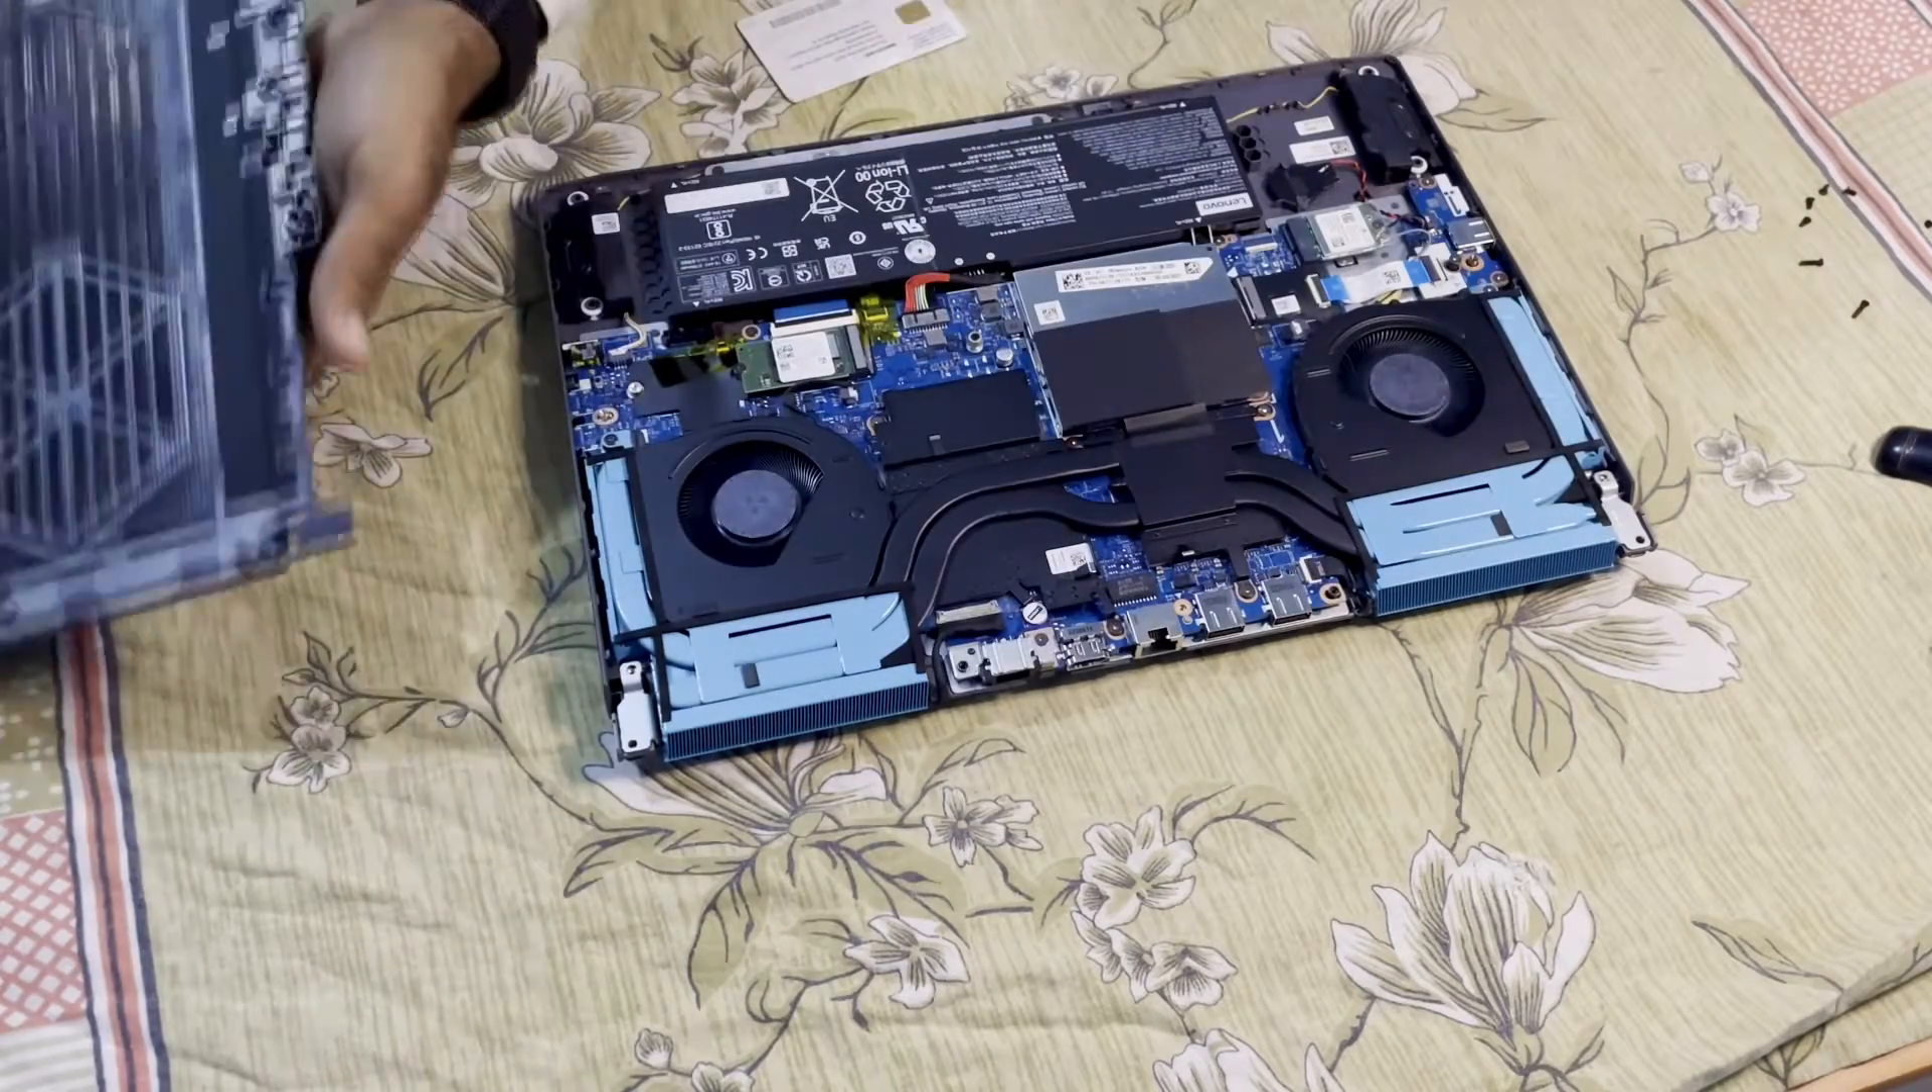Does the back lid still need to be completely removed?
No.